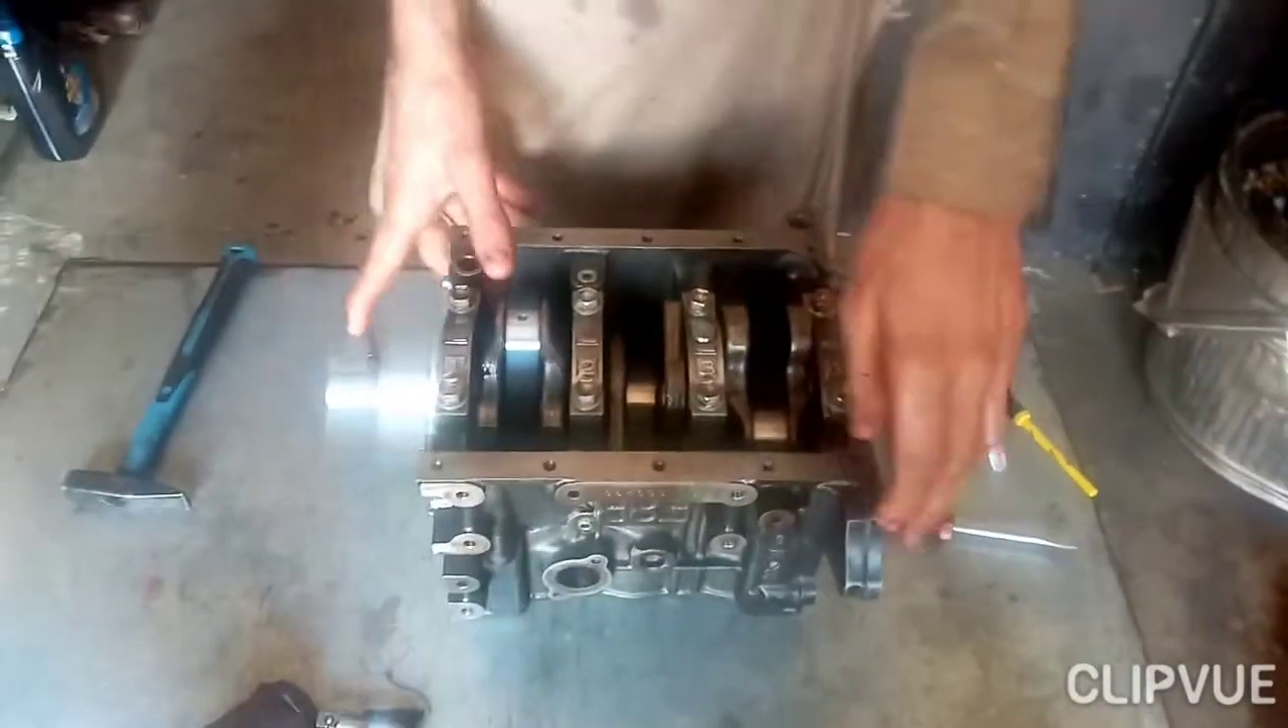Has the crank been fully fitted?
Yes.